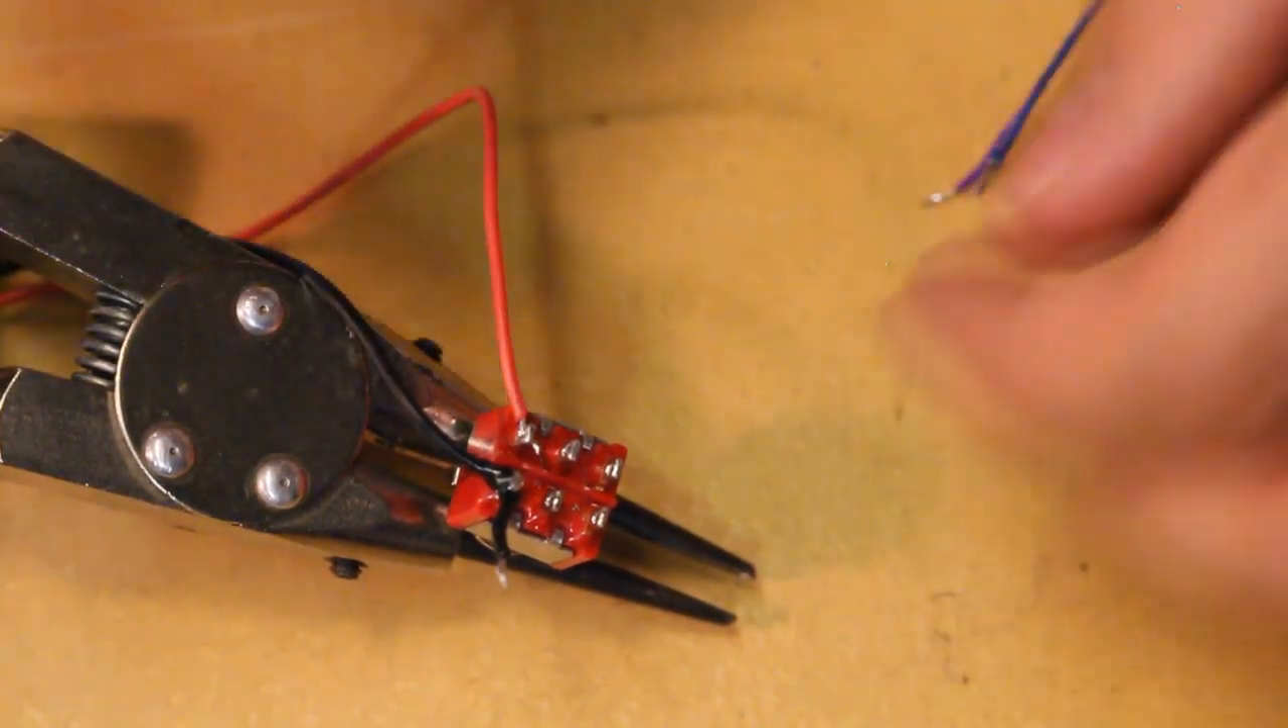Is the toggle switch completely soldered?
No.